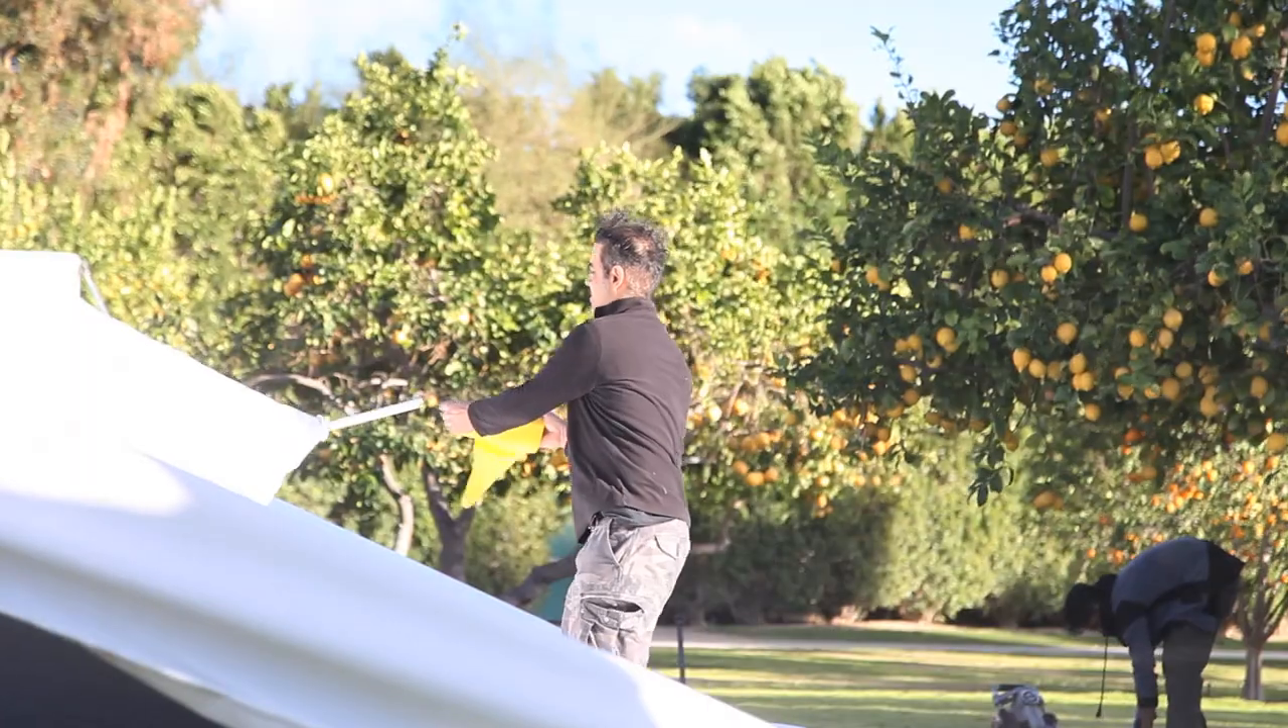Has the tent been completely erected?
No.